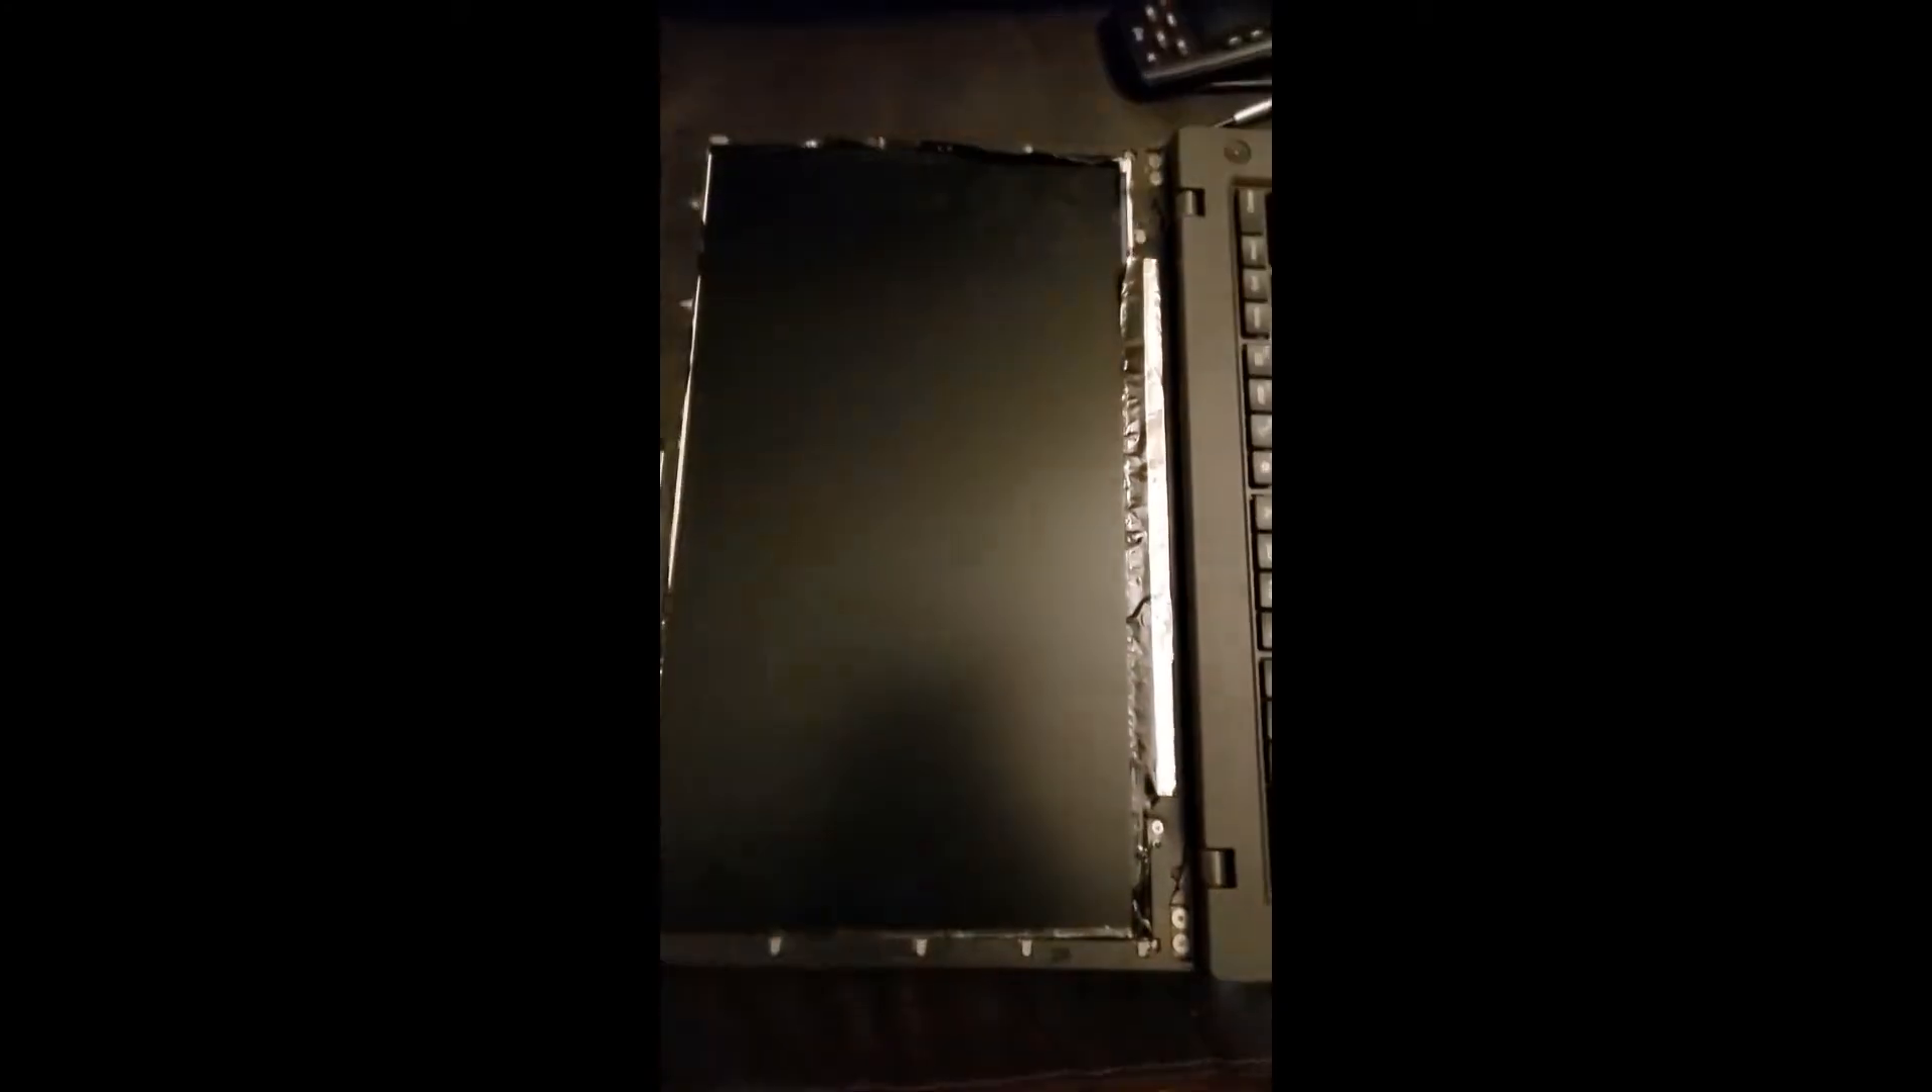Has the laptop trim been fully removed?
Yes.